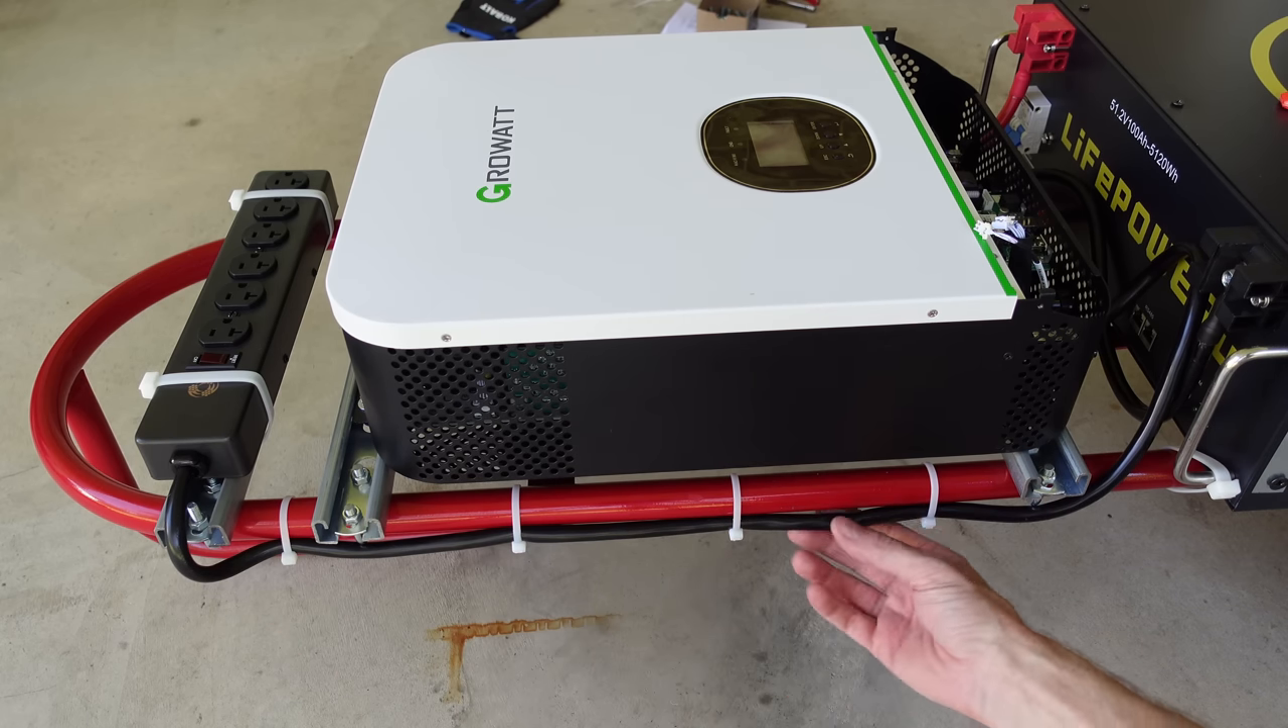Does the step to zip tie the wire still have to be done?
No.